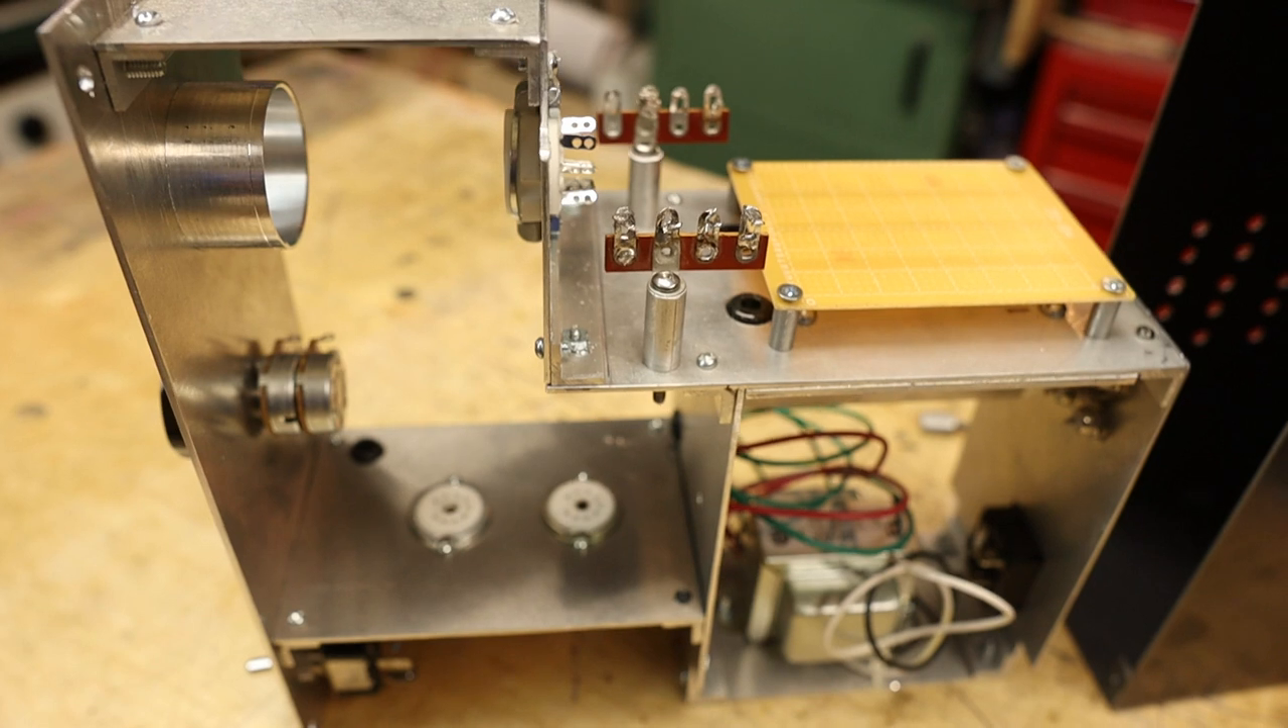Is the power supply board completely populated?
No.